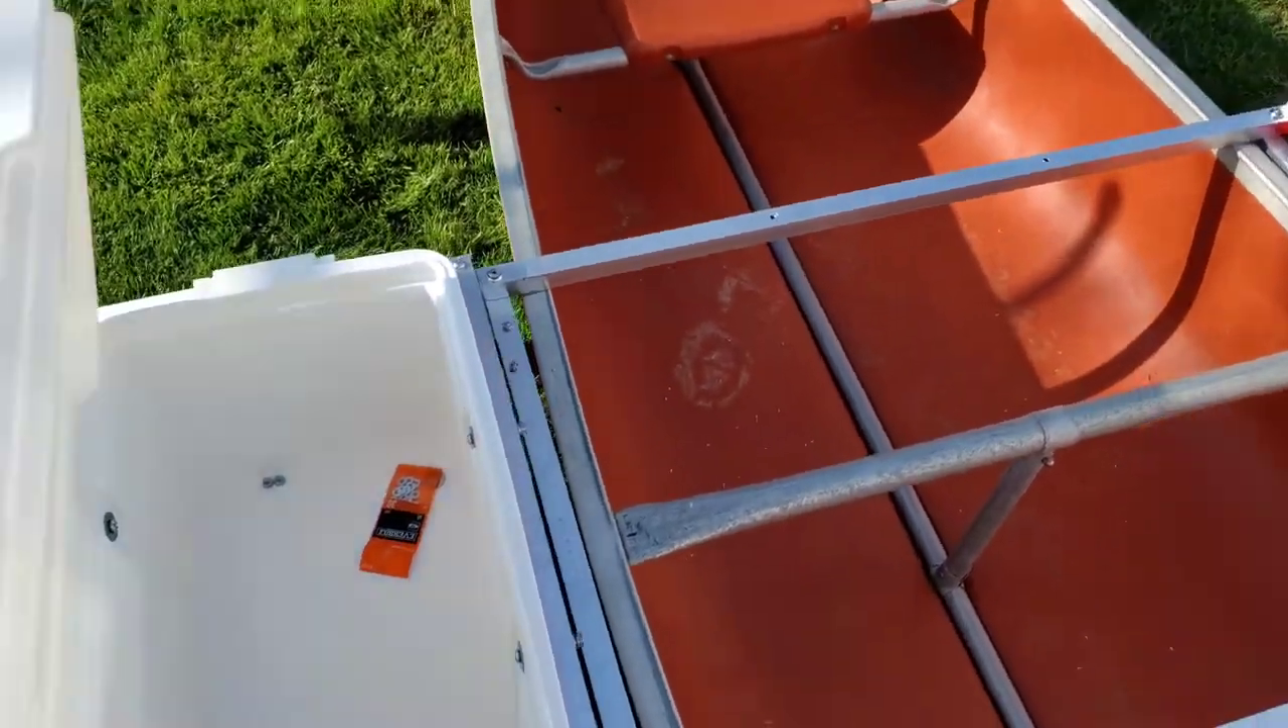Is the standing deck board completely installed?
No.